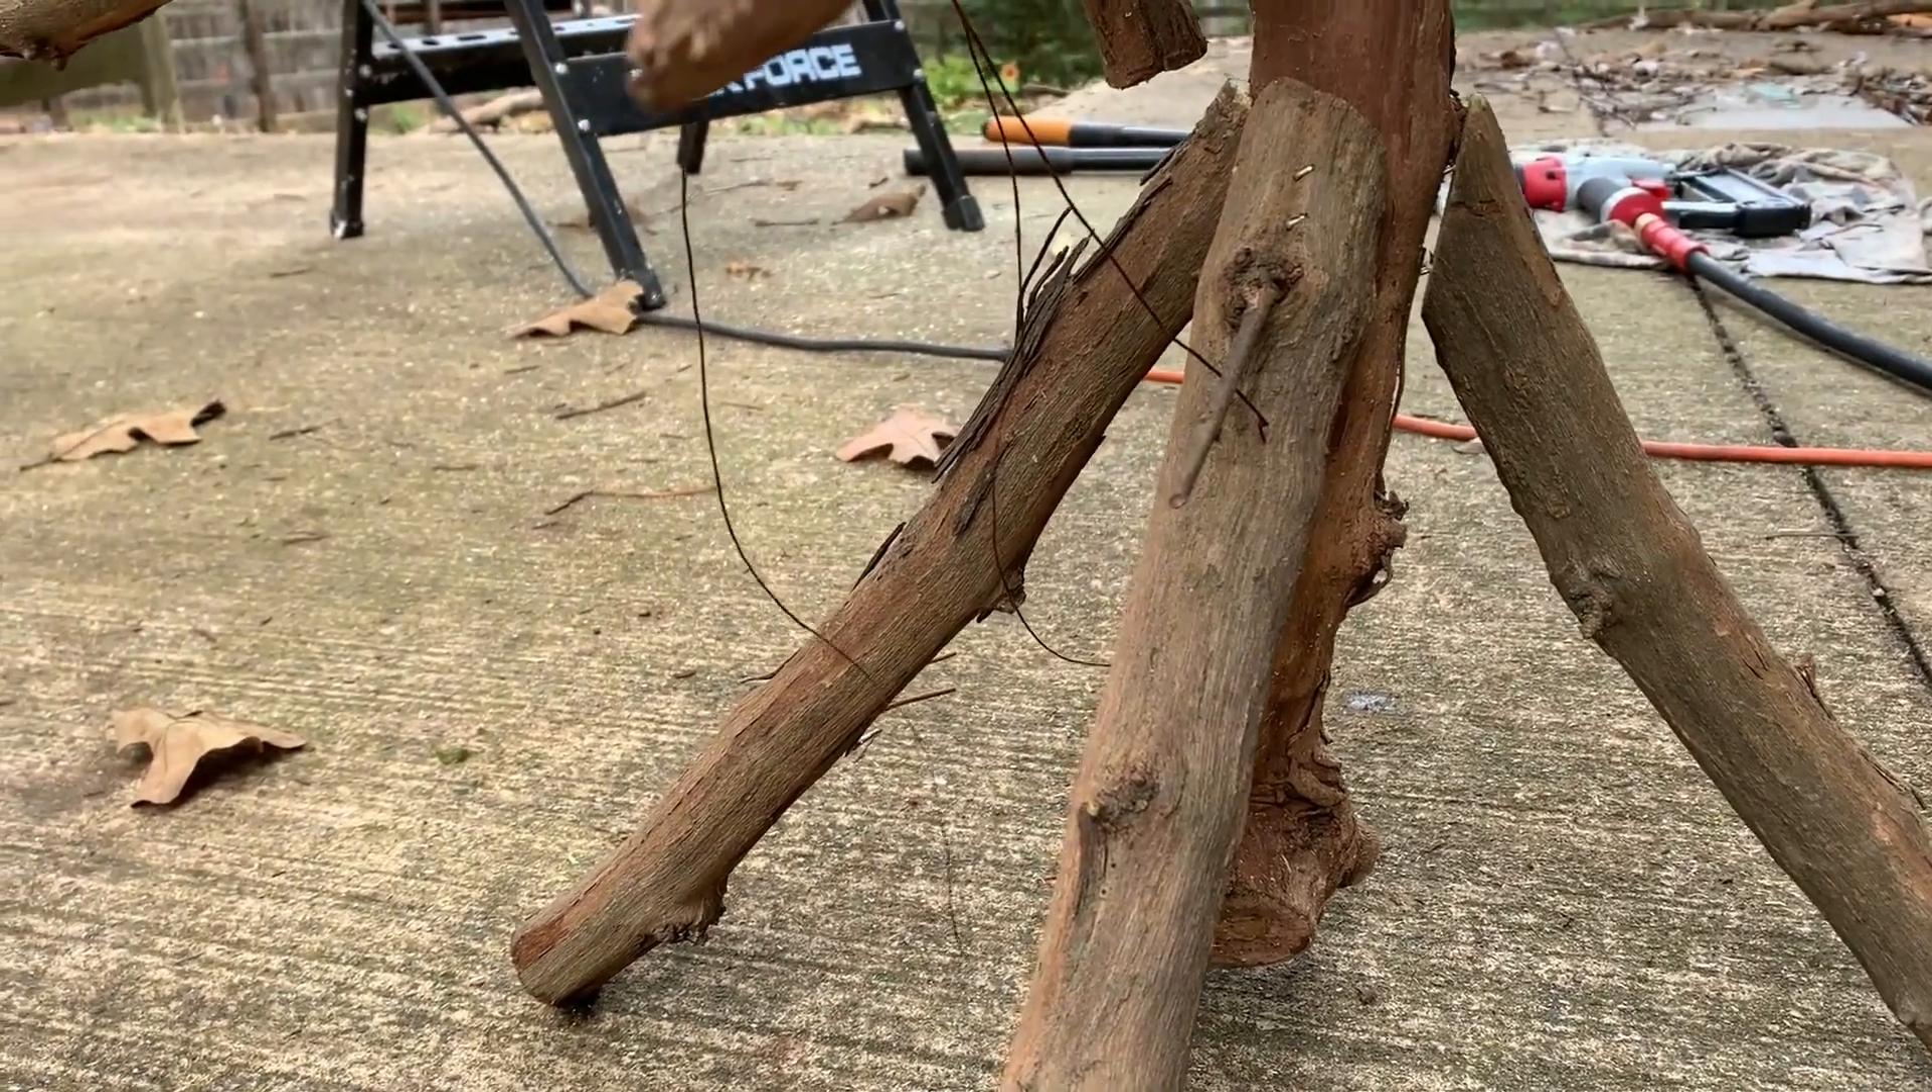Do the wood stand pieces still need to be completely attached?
No.